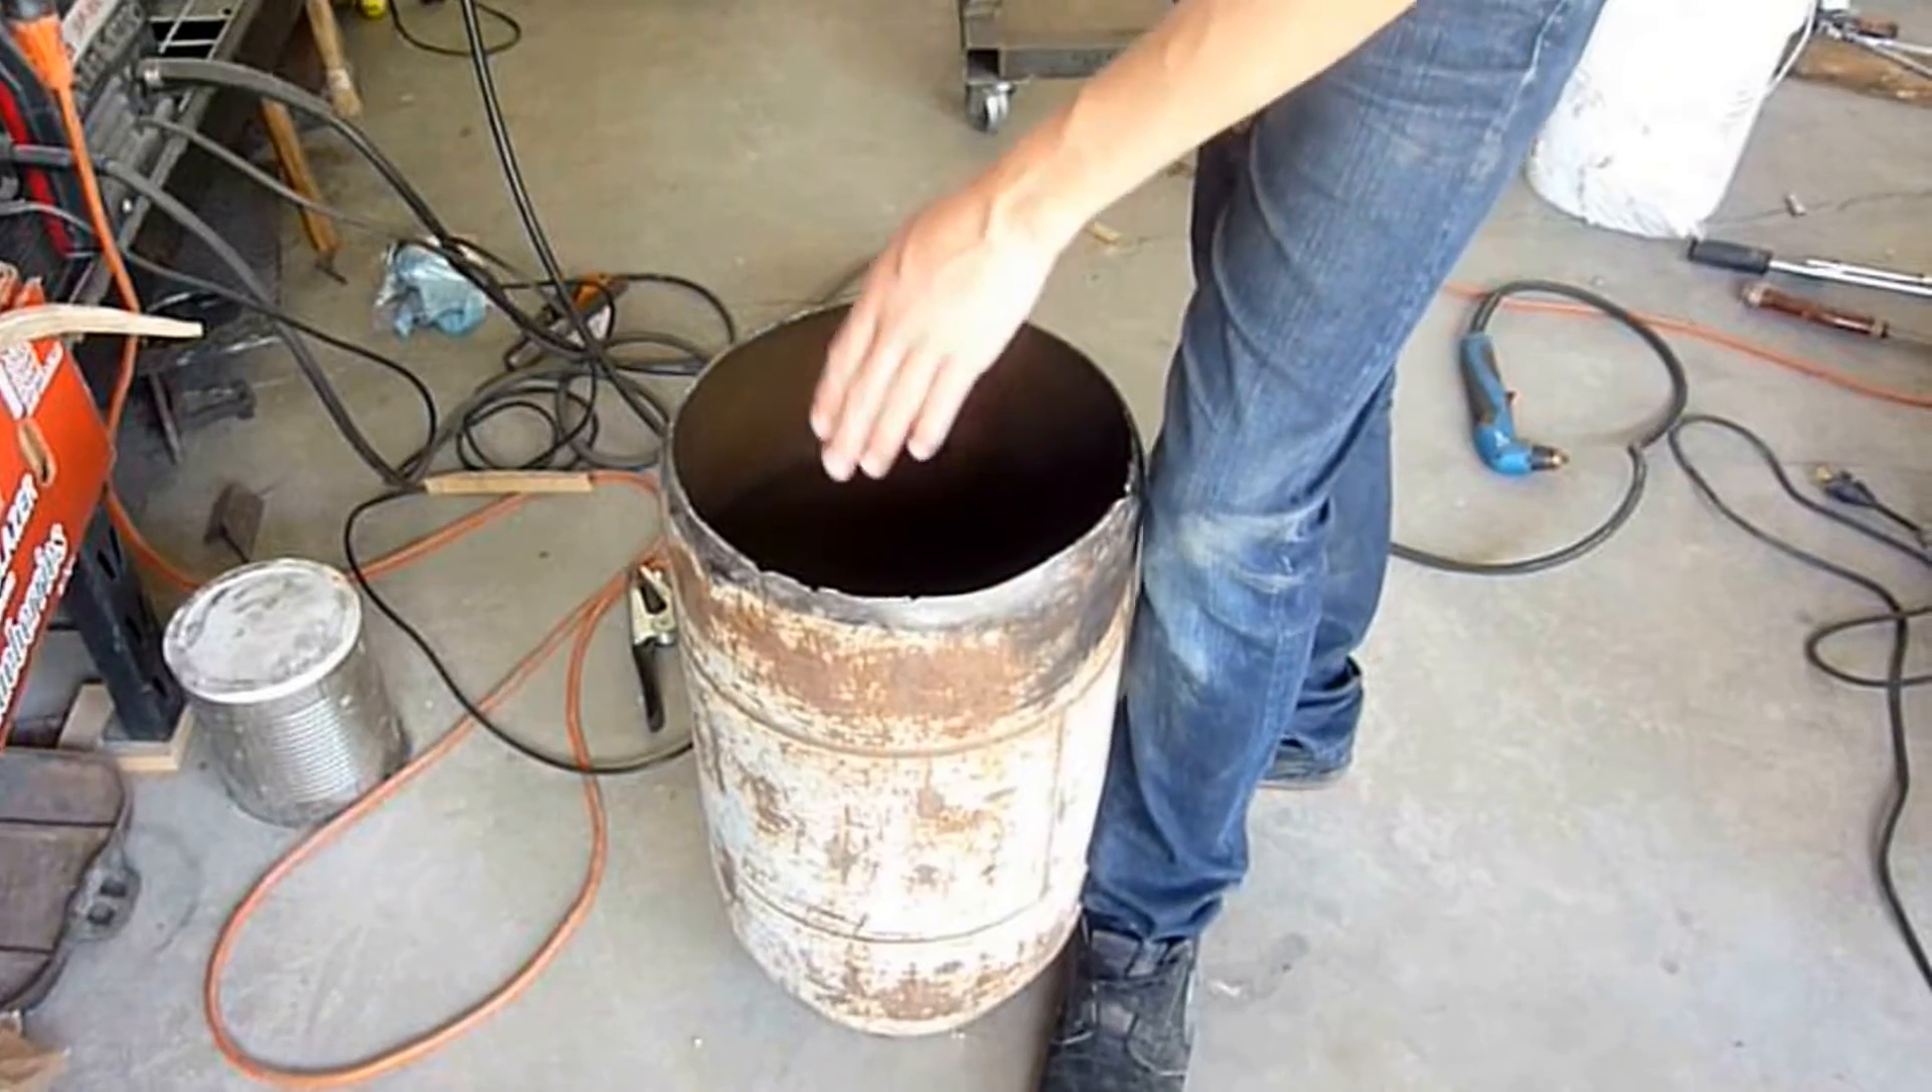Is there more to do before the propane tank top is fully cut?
No.